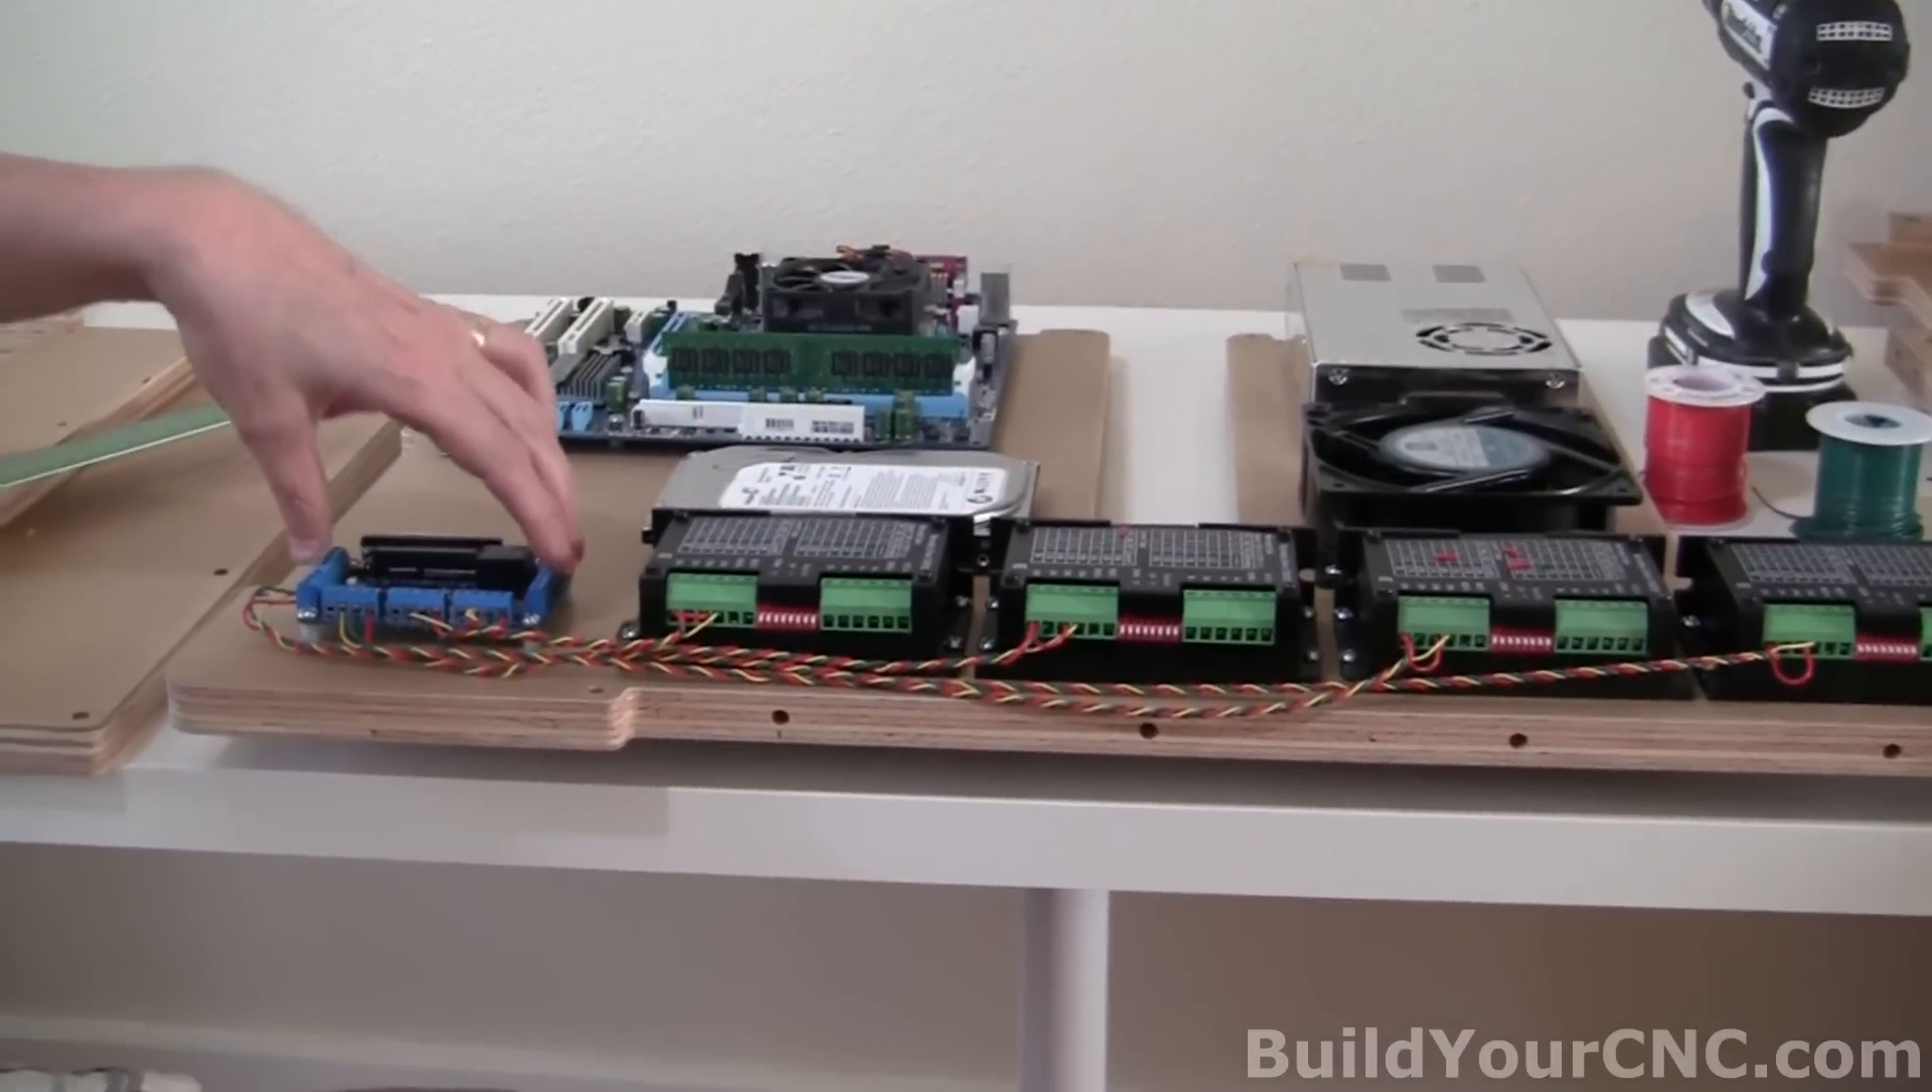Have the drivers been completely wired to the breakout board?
Yes.